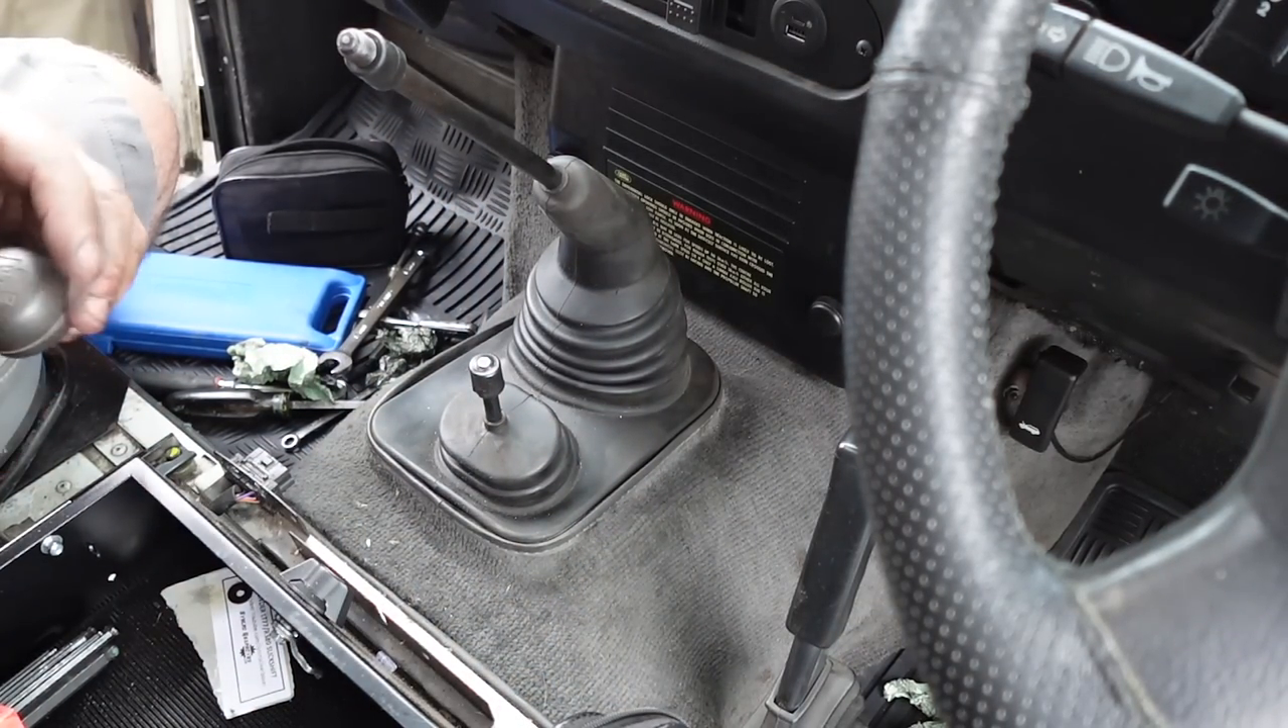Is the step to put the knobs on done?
No.